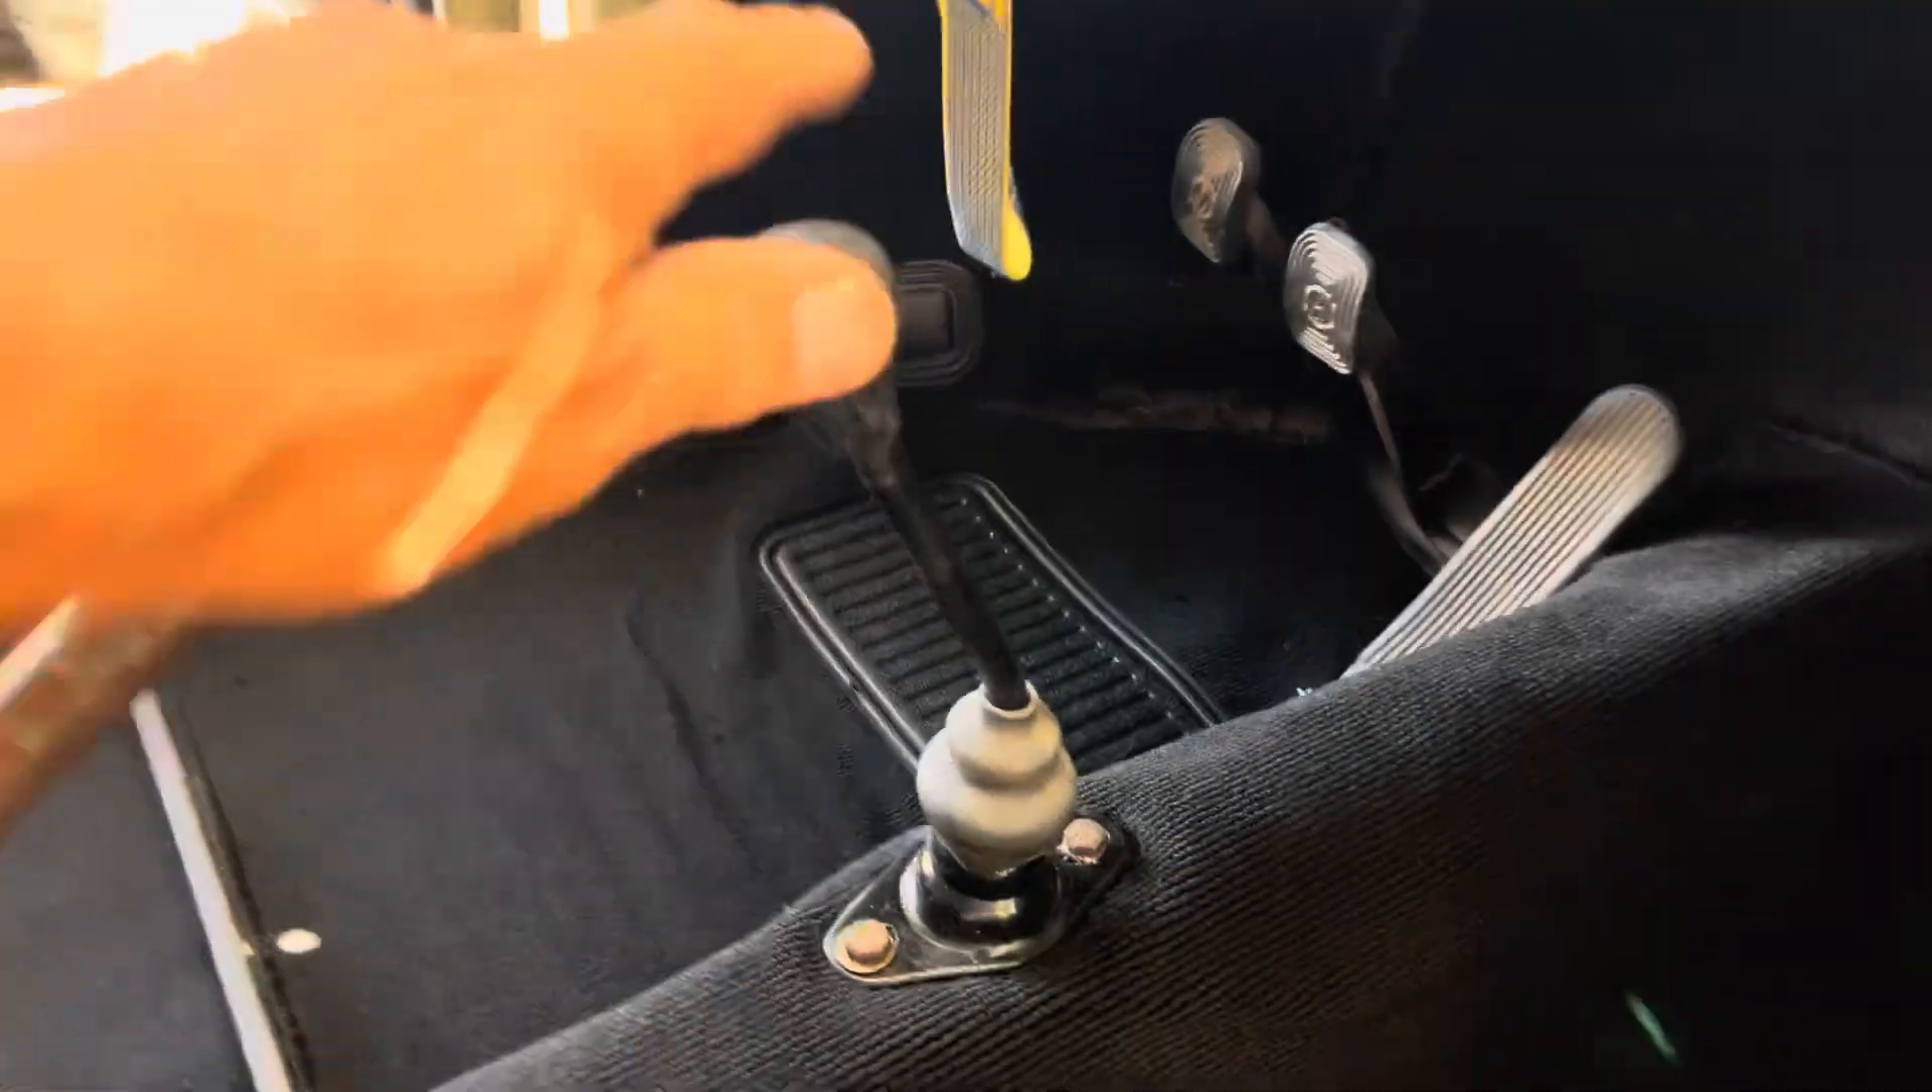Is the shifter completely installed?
Yes.